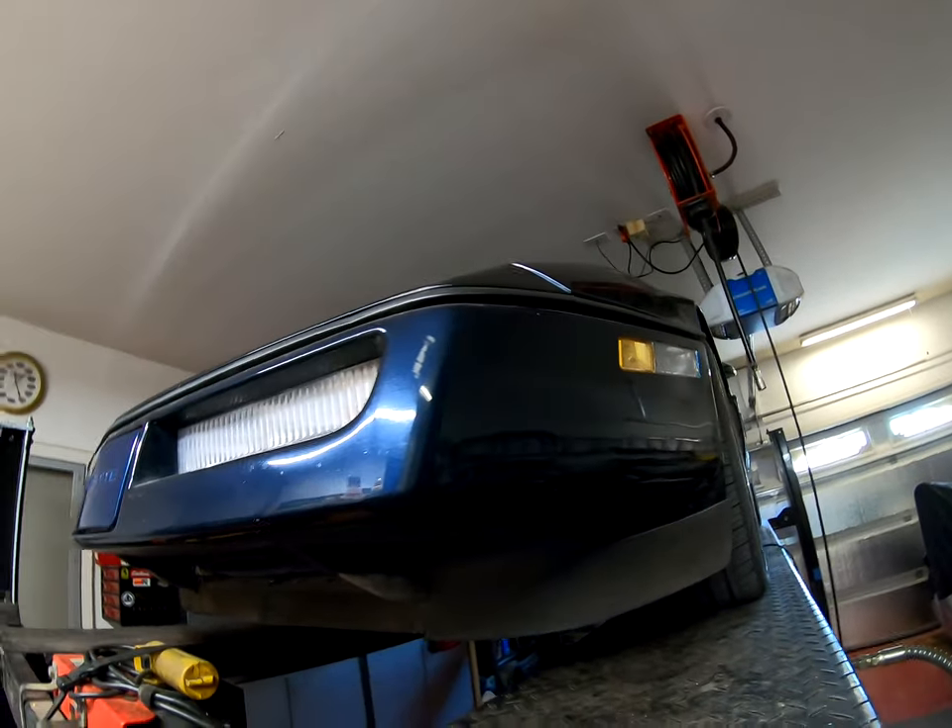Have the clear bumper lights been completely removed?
No.